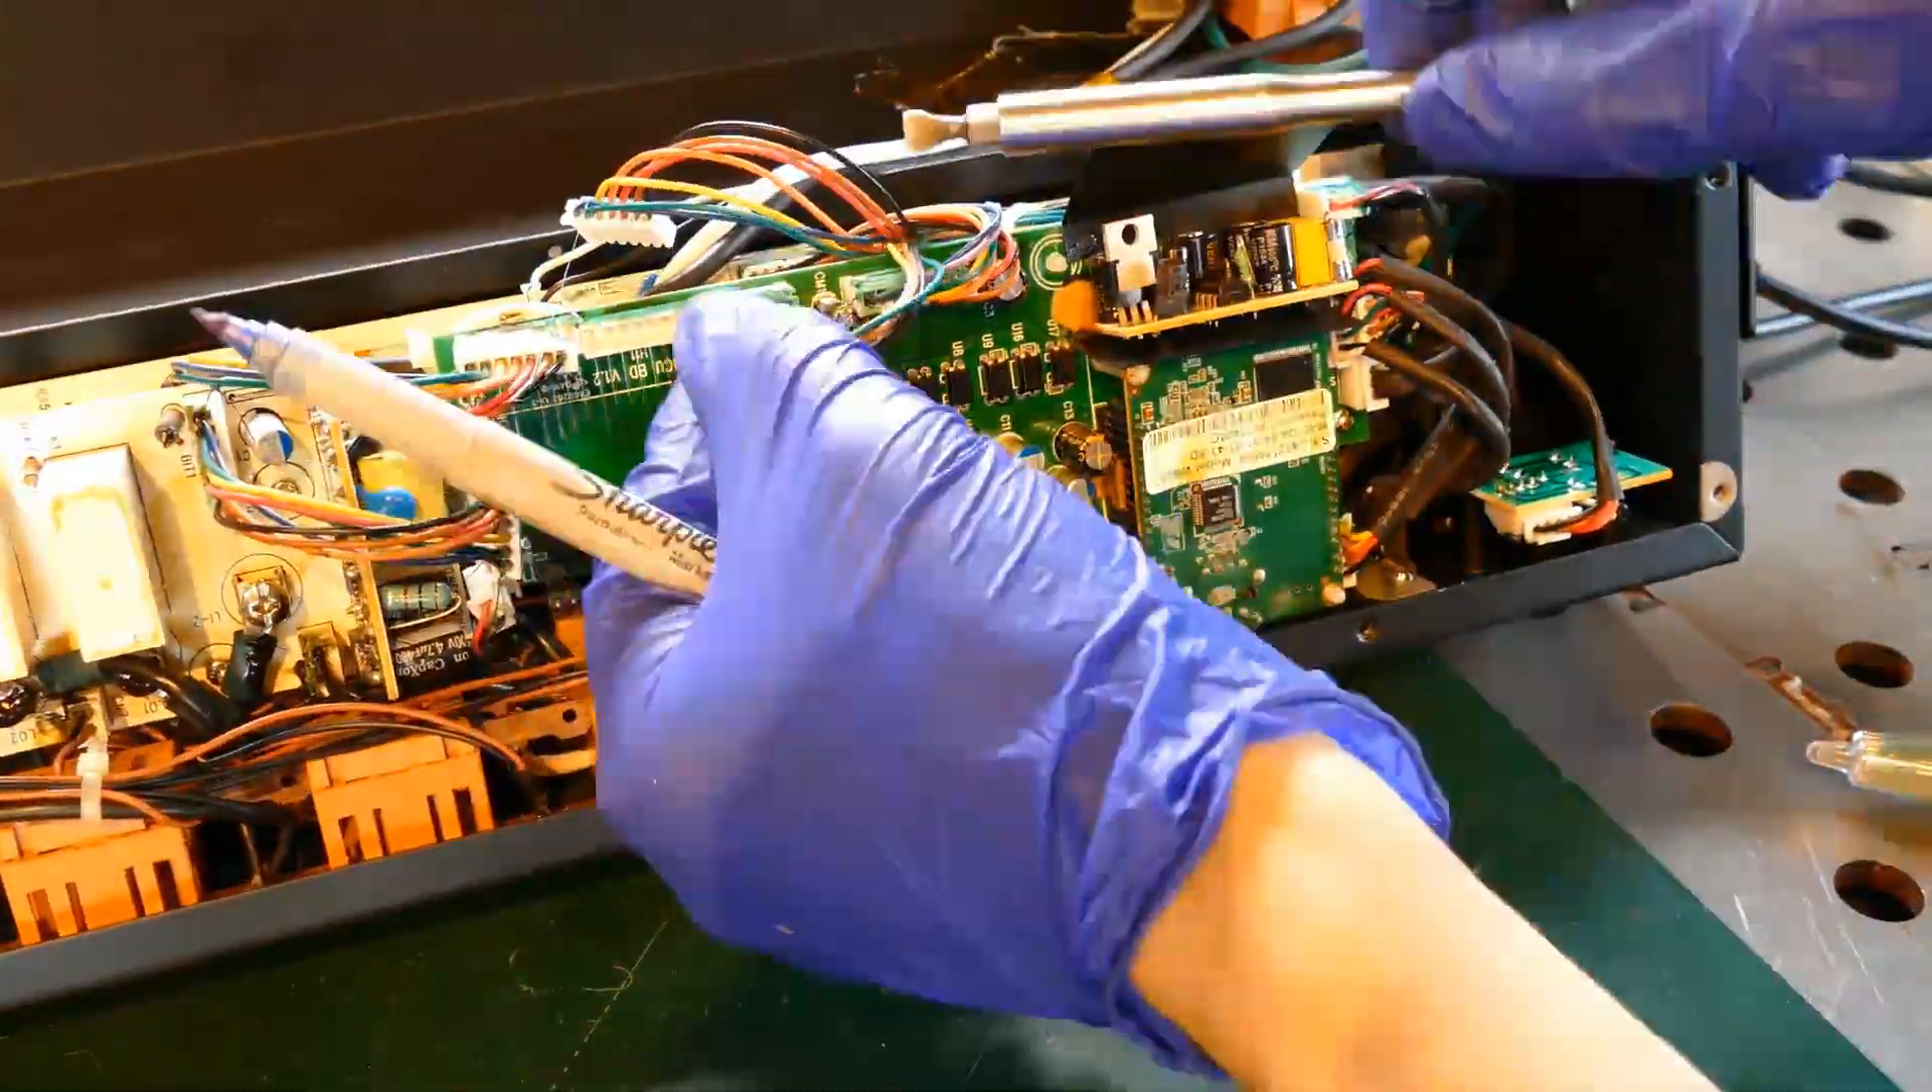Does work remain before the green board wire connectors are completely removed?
Yes.